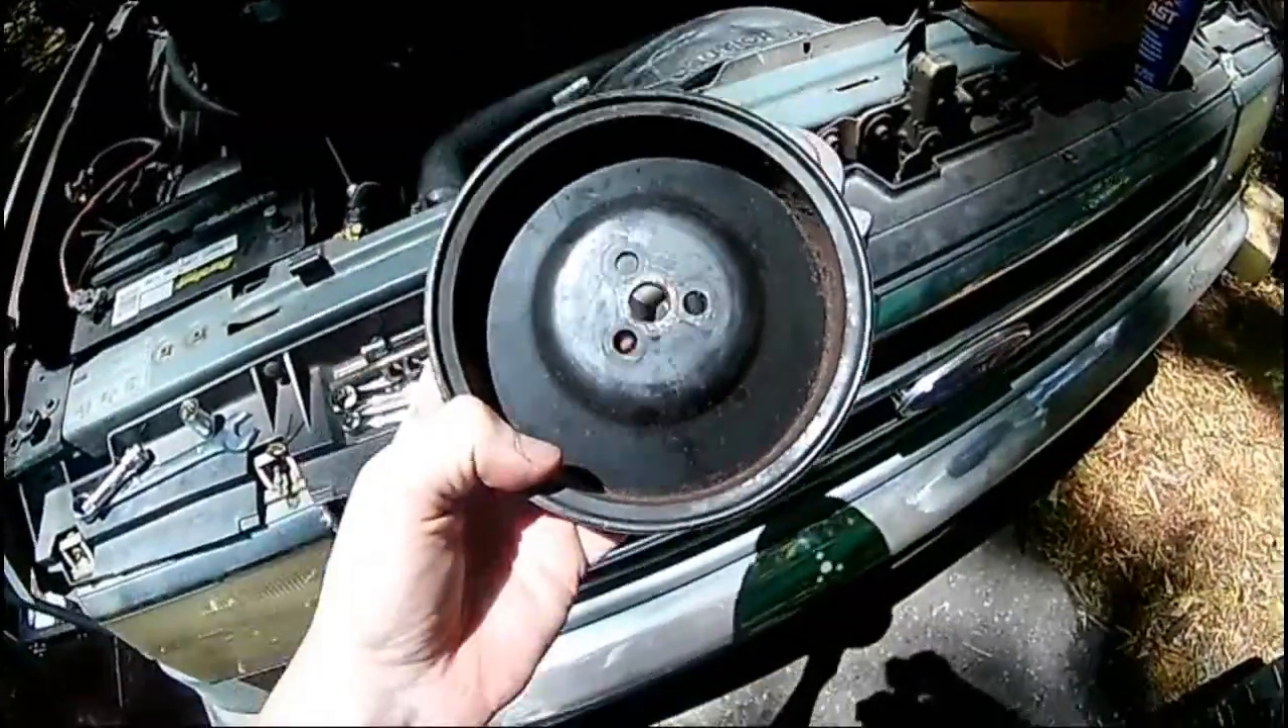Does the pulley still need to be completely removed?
No.